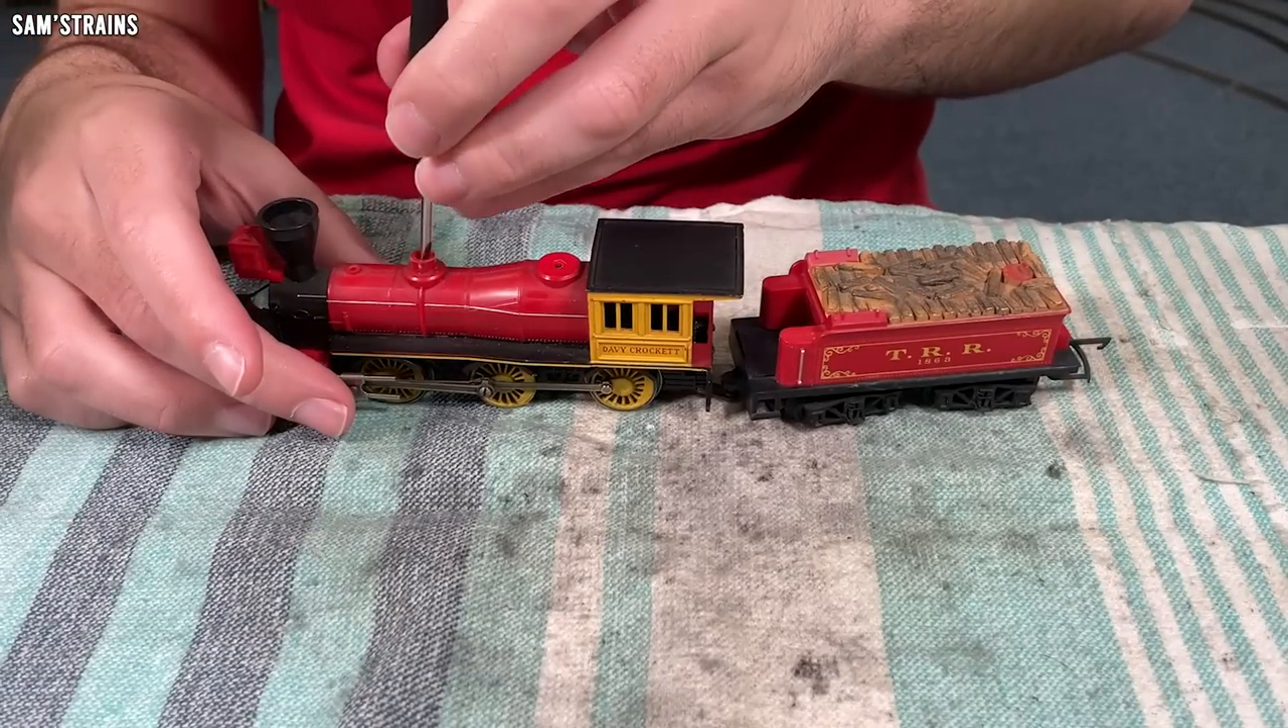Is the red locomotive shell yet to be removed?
Yes.